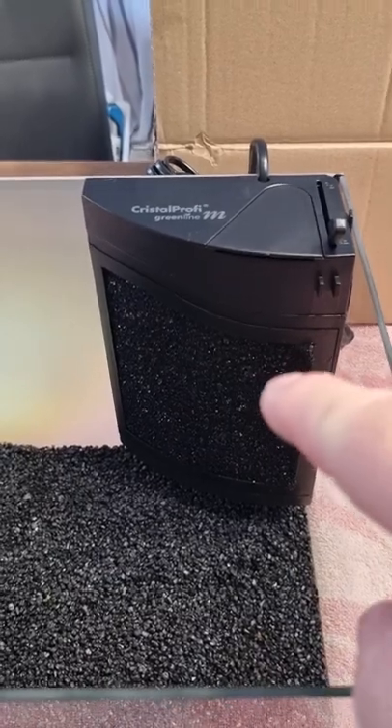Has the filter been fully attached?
Yes.